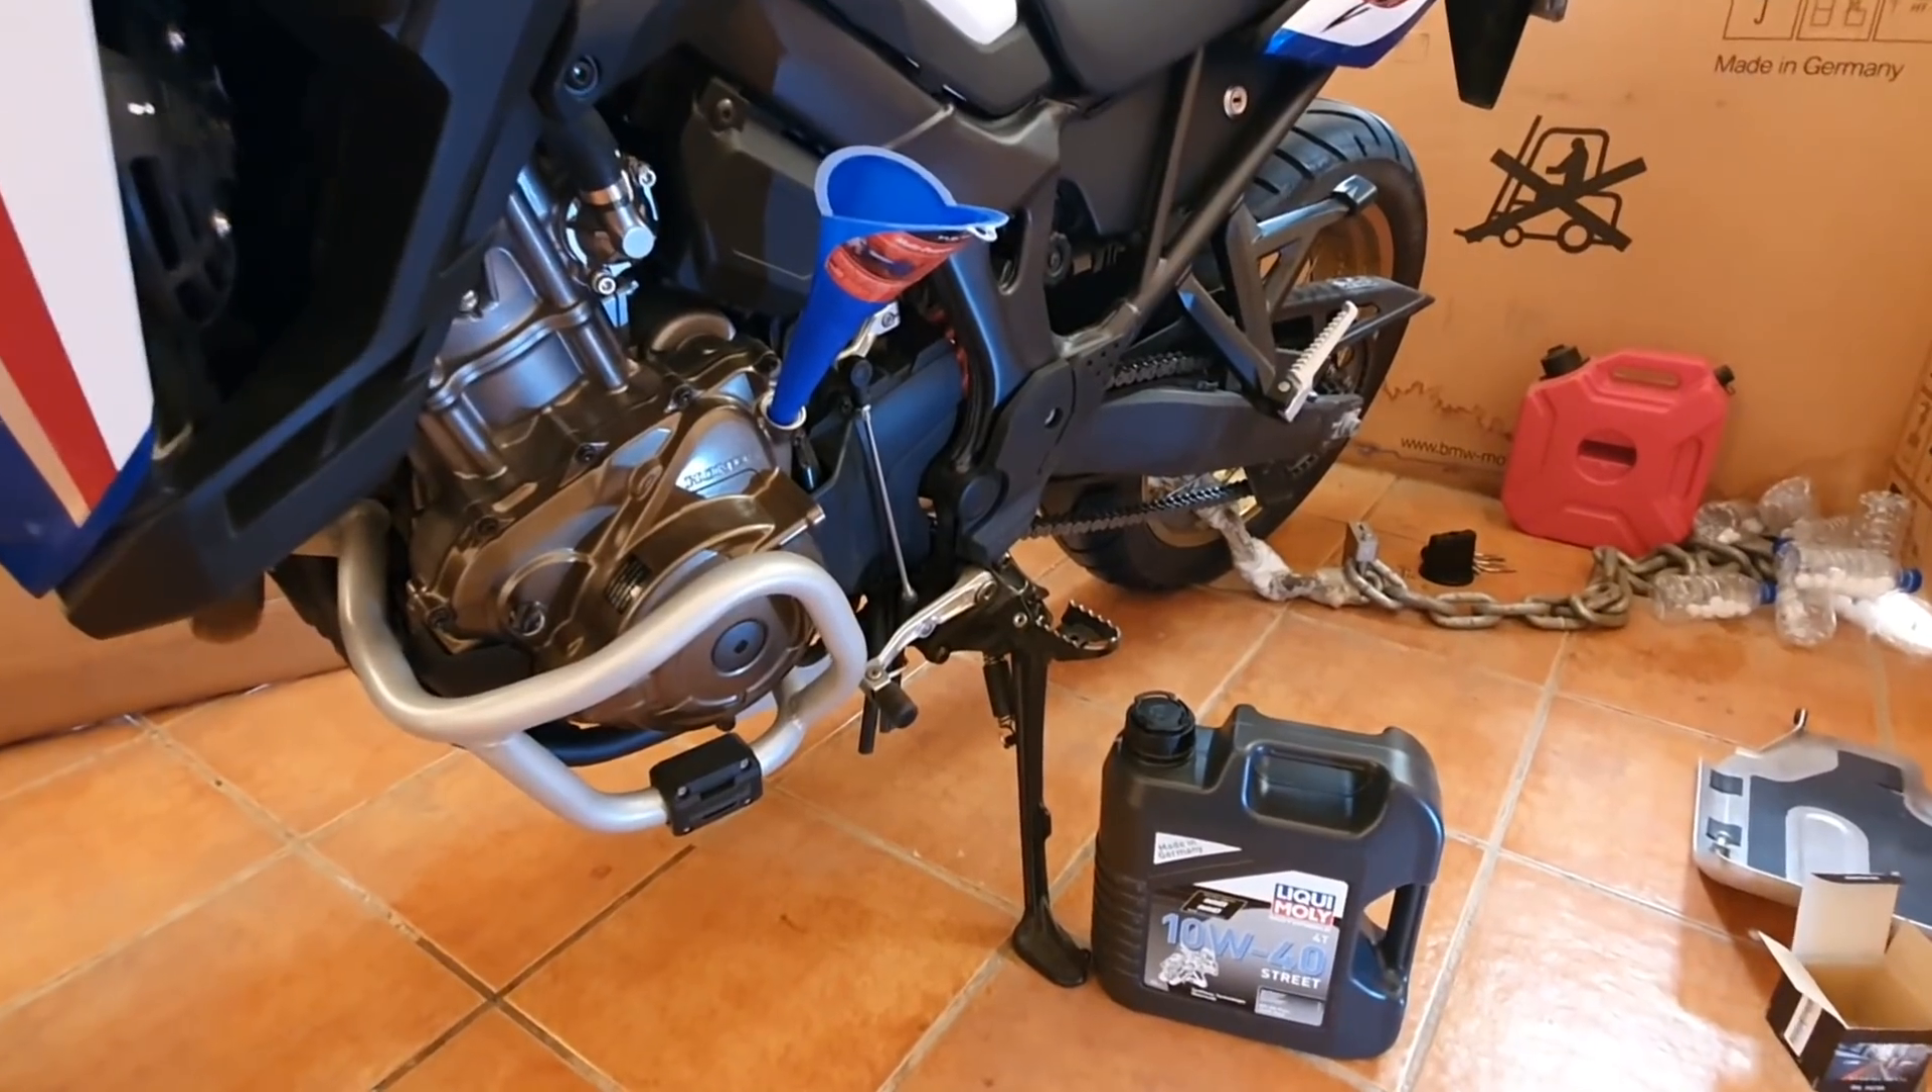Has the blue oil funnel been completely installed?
Yes.